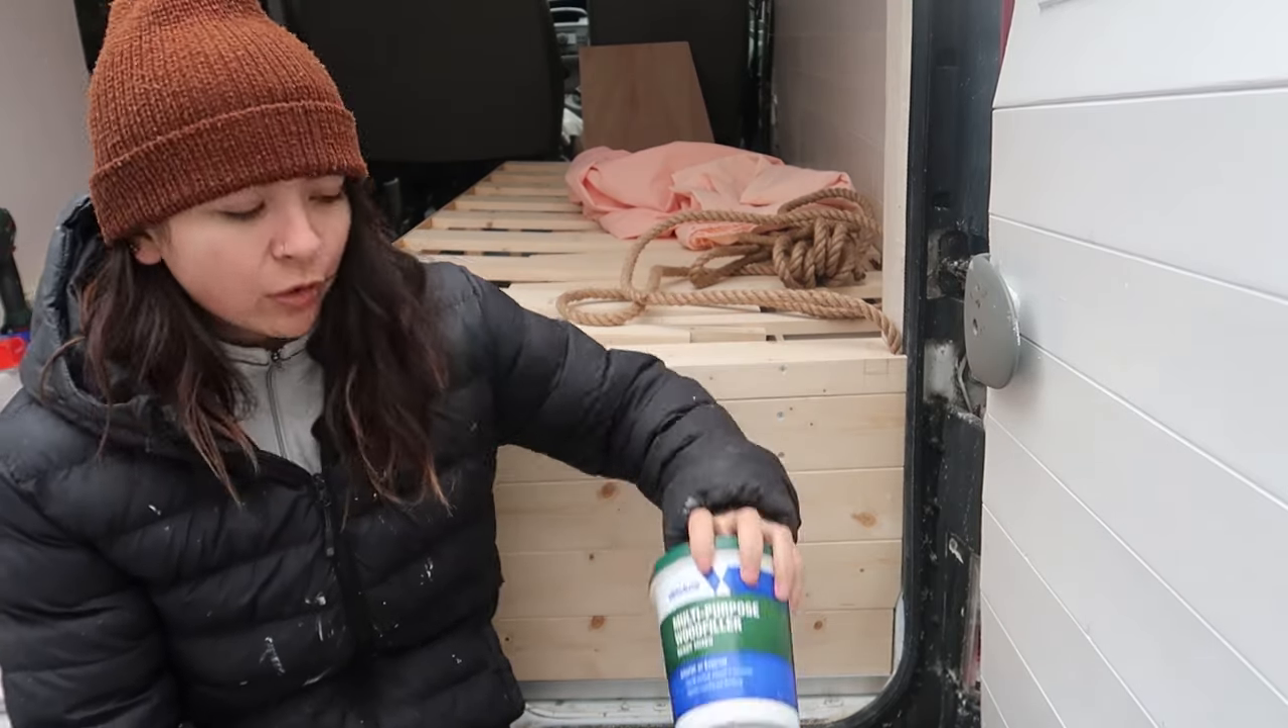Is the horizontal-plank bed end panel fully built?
Yes.